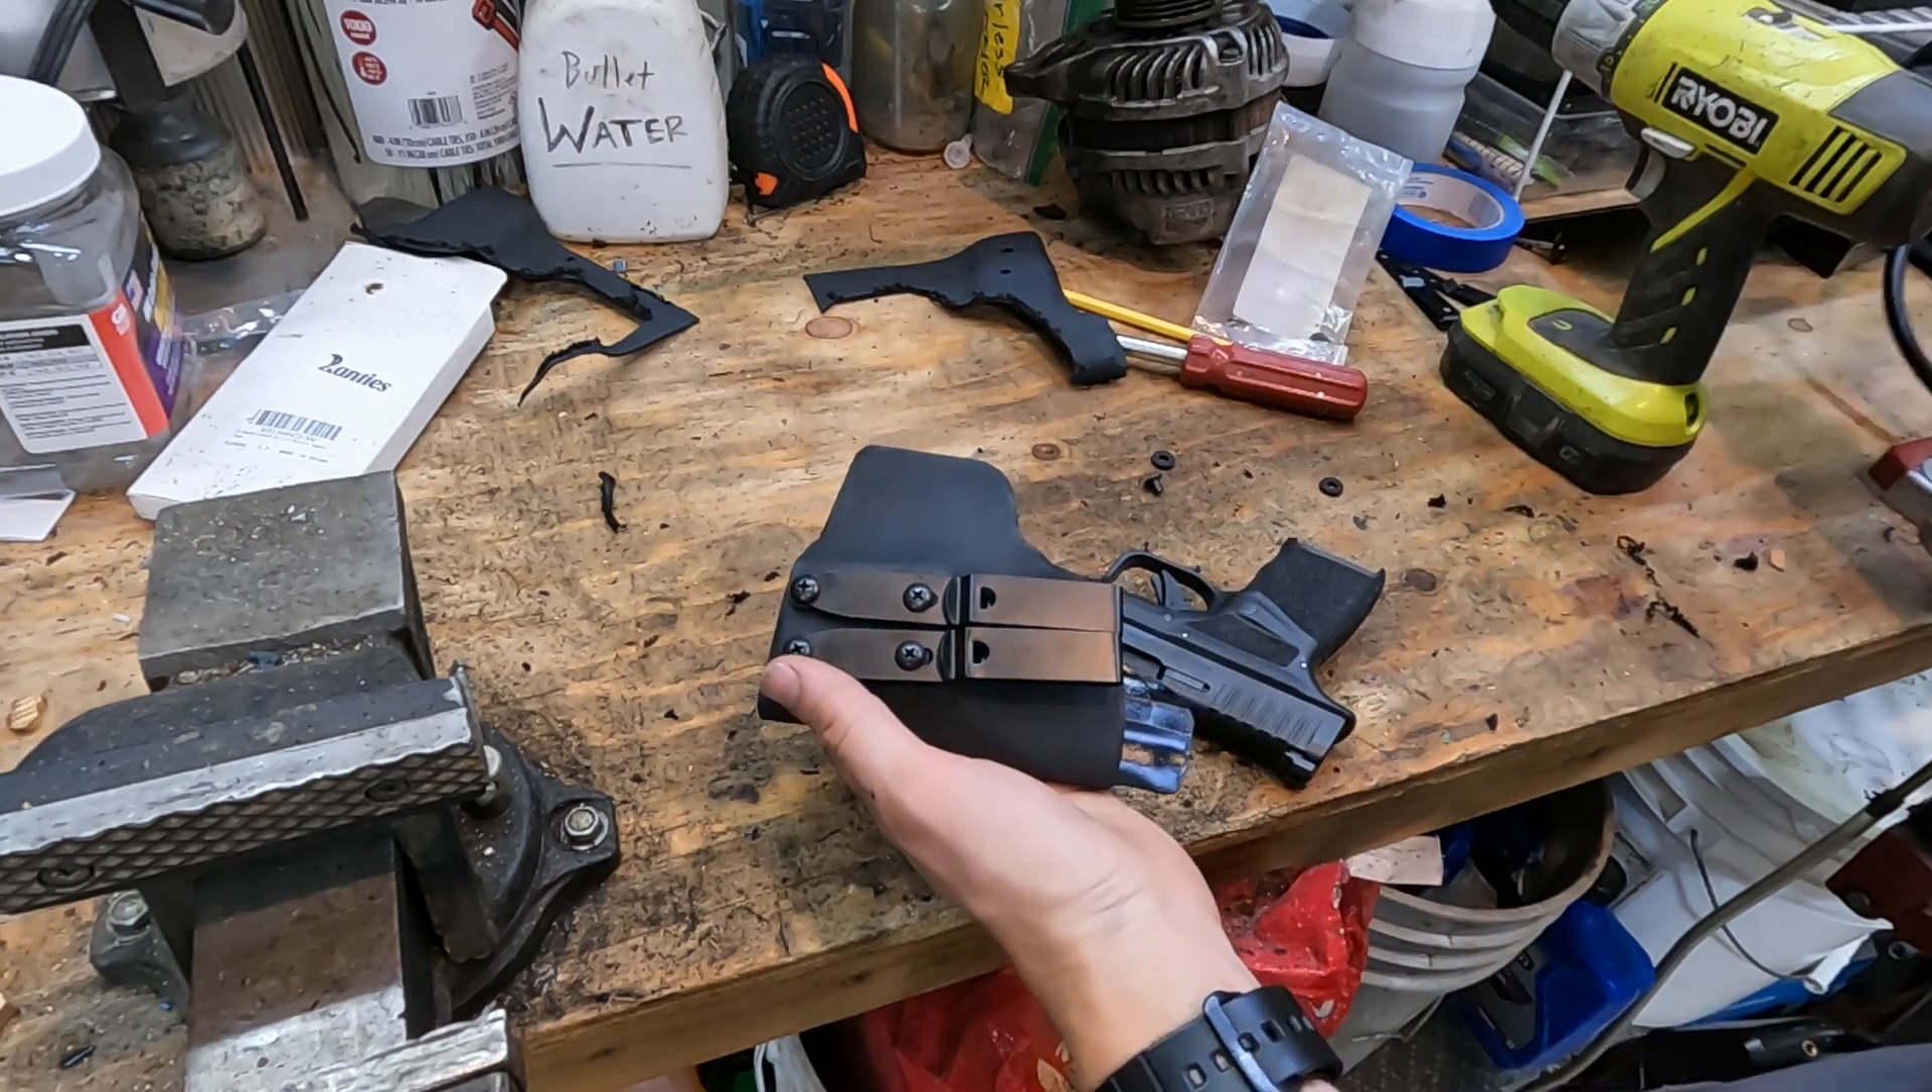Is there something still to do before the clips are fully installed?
No.